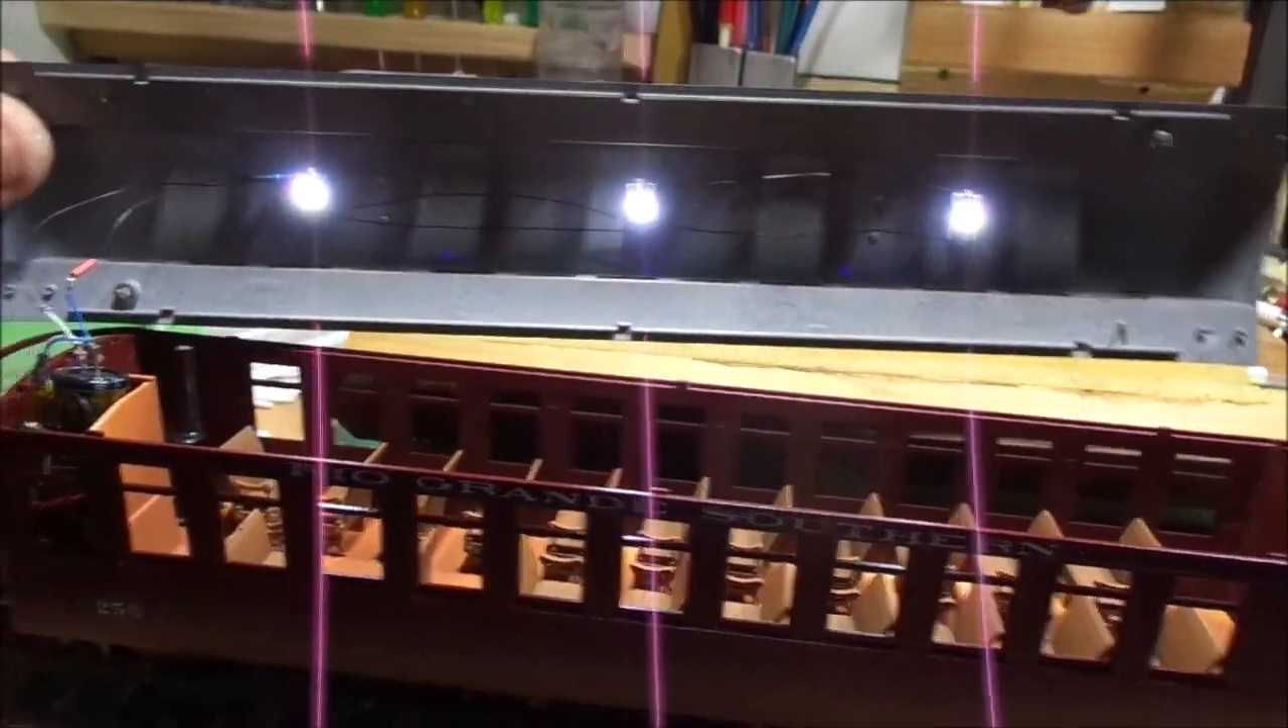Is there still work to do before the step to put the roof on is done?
Yes.